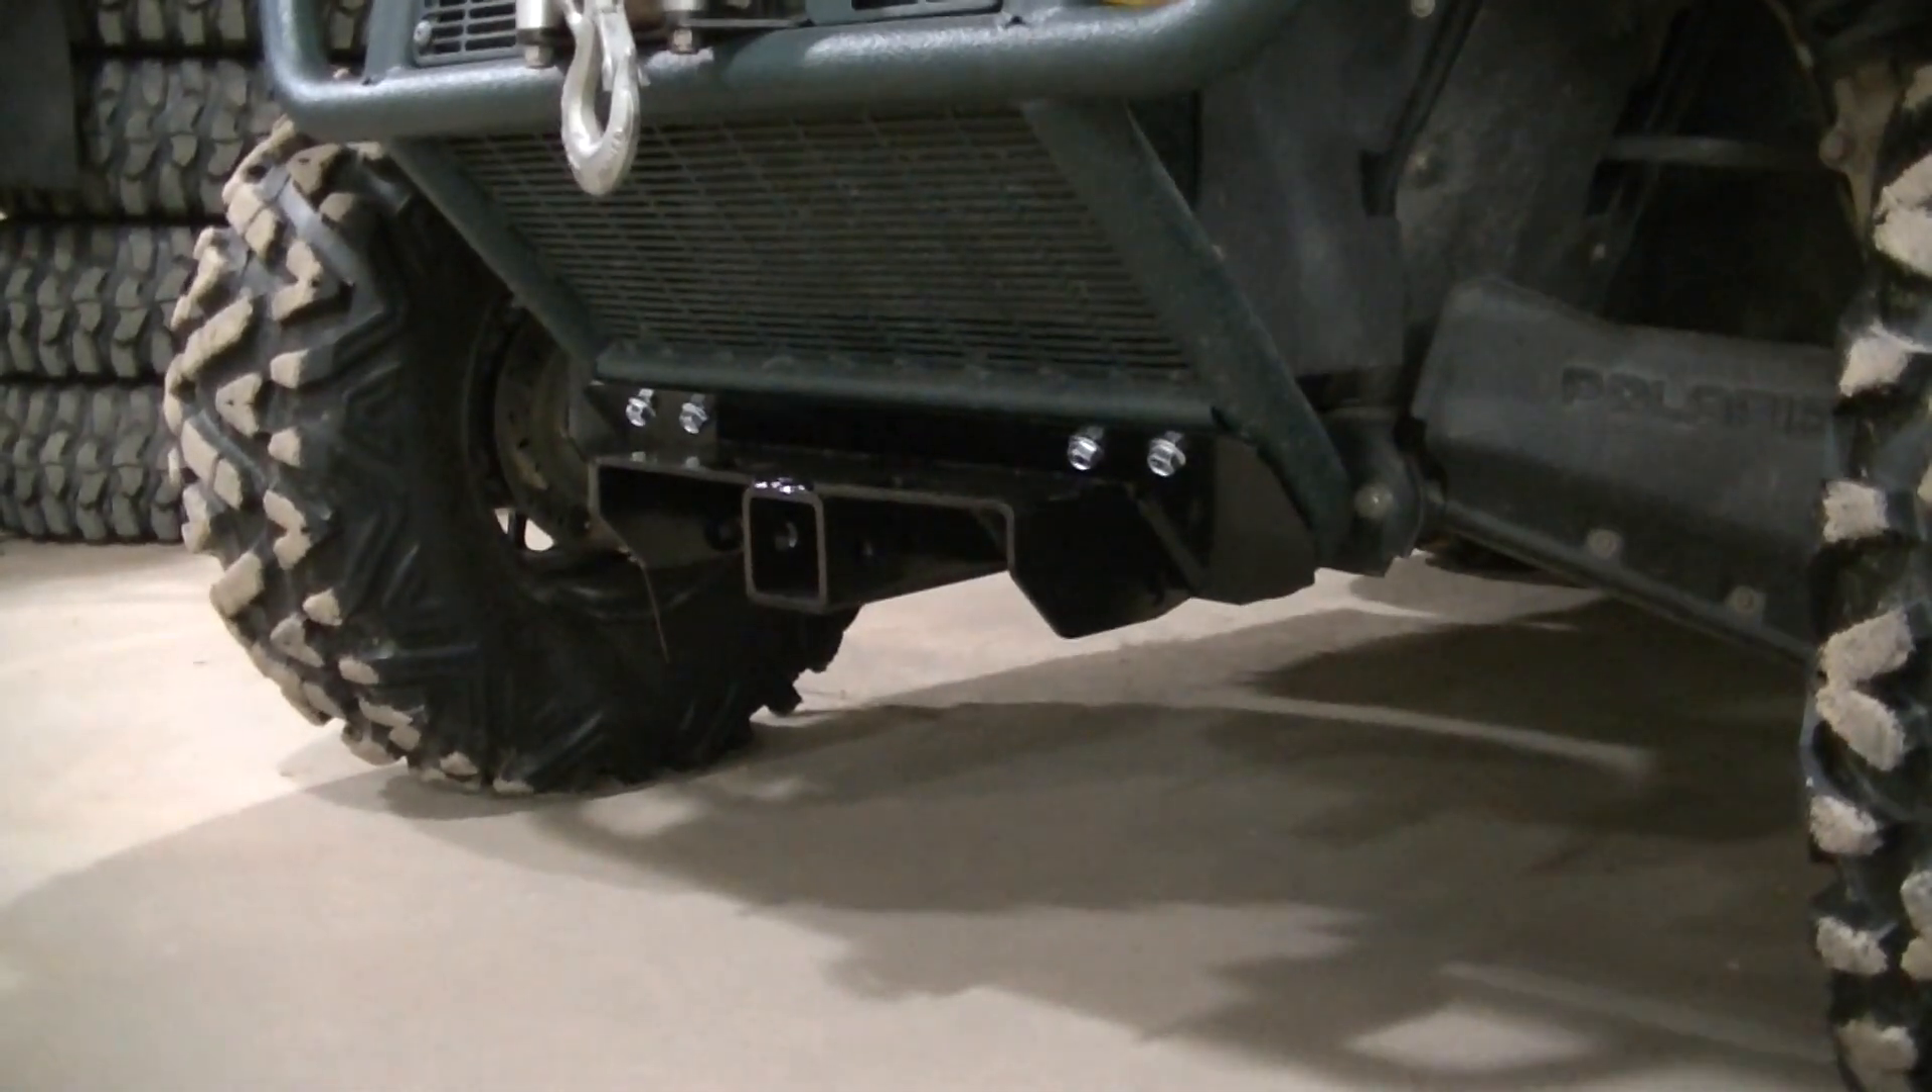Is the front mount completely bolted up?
Yes.